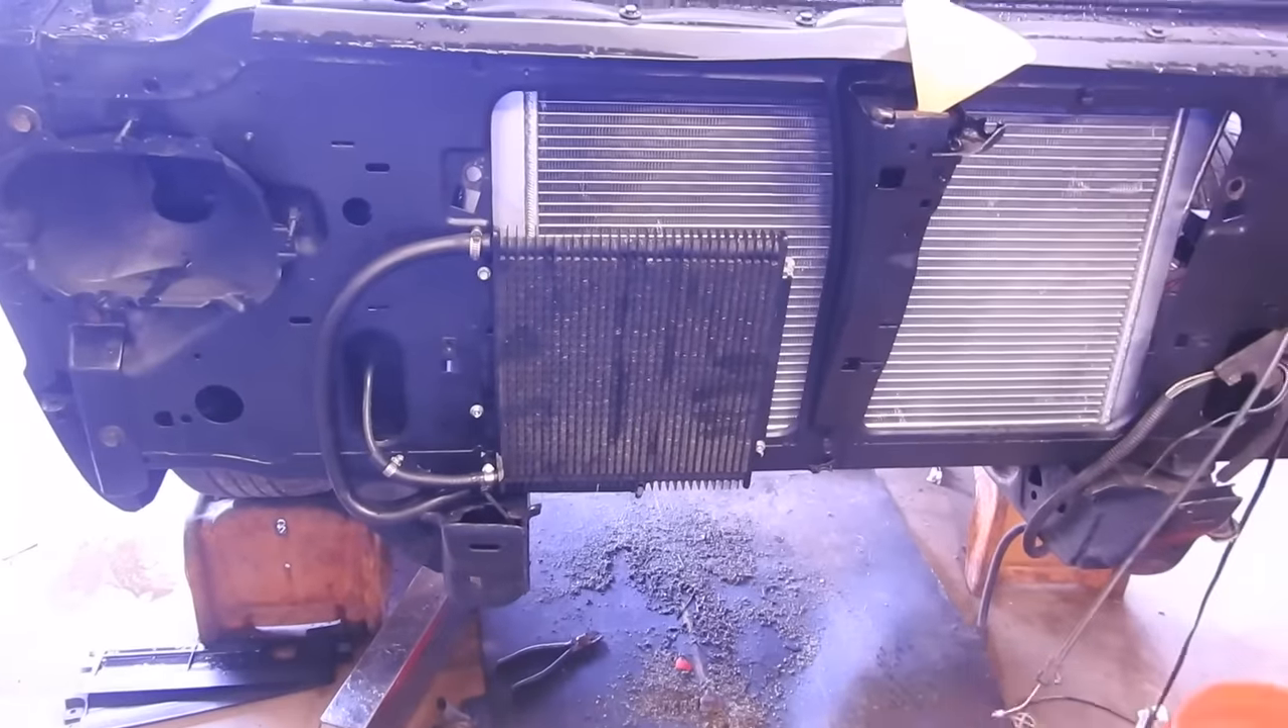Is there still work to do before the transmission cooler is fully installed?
No.